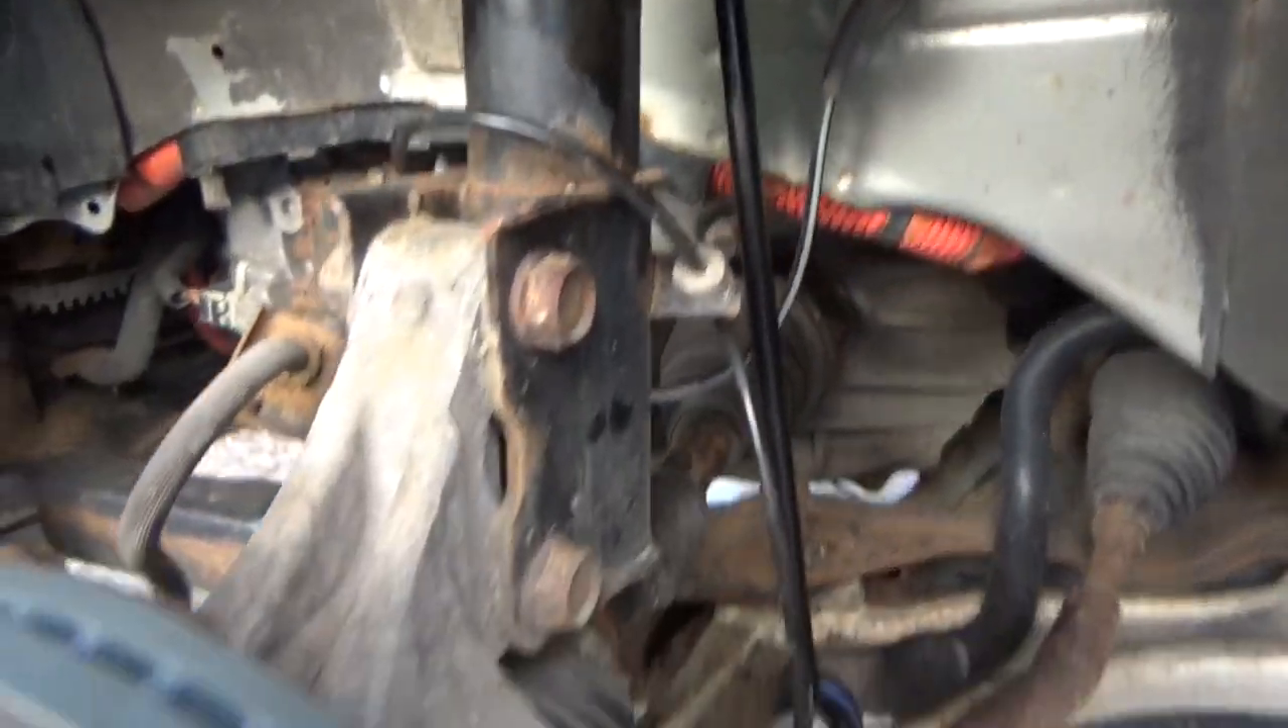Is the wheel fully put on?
No.